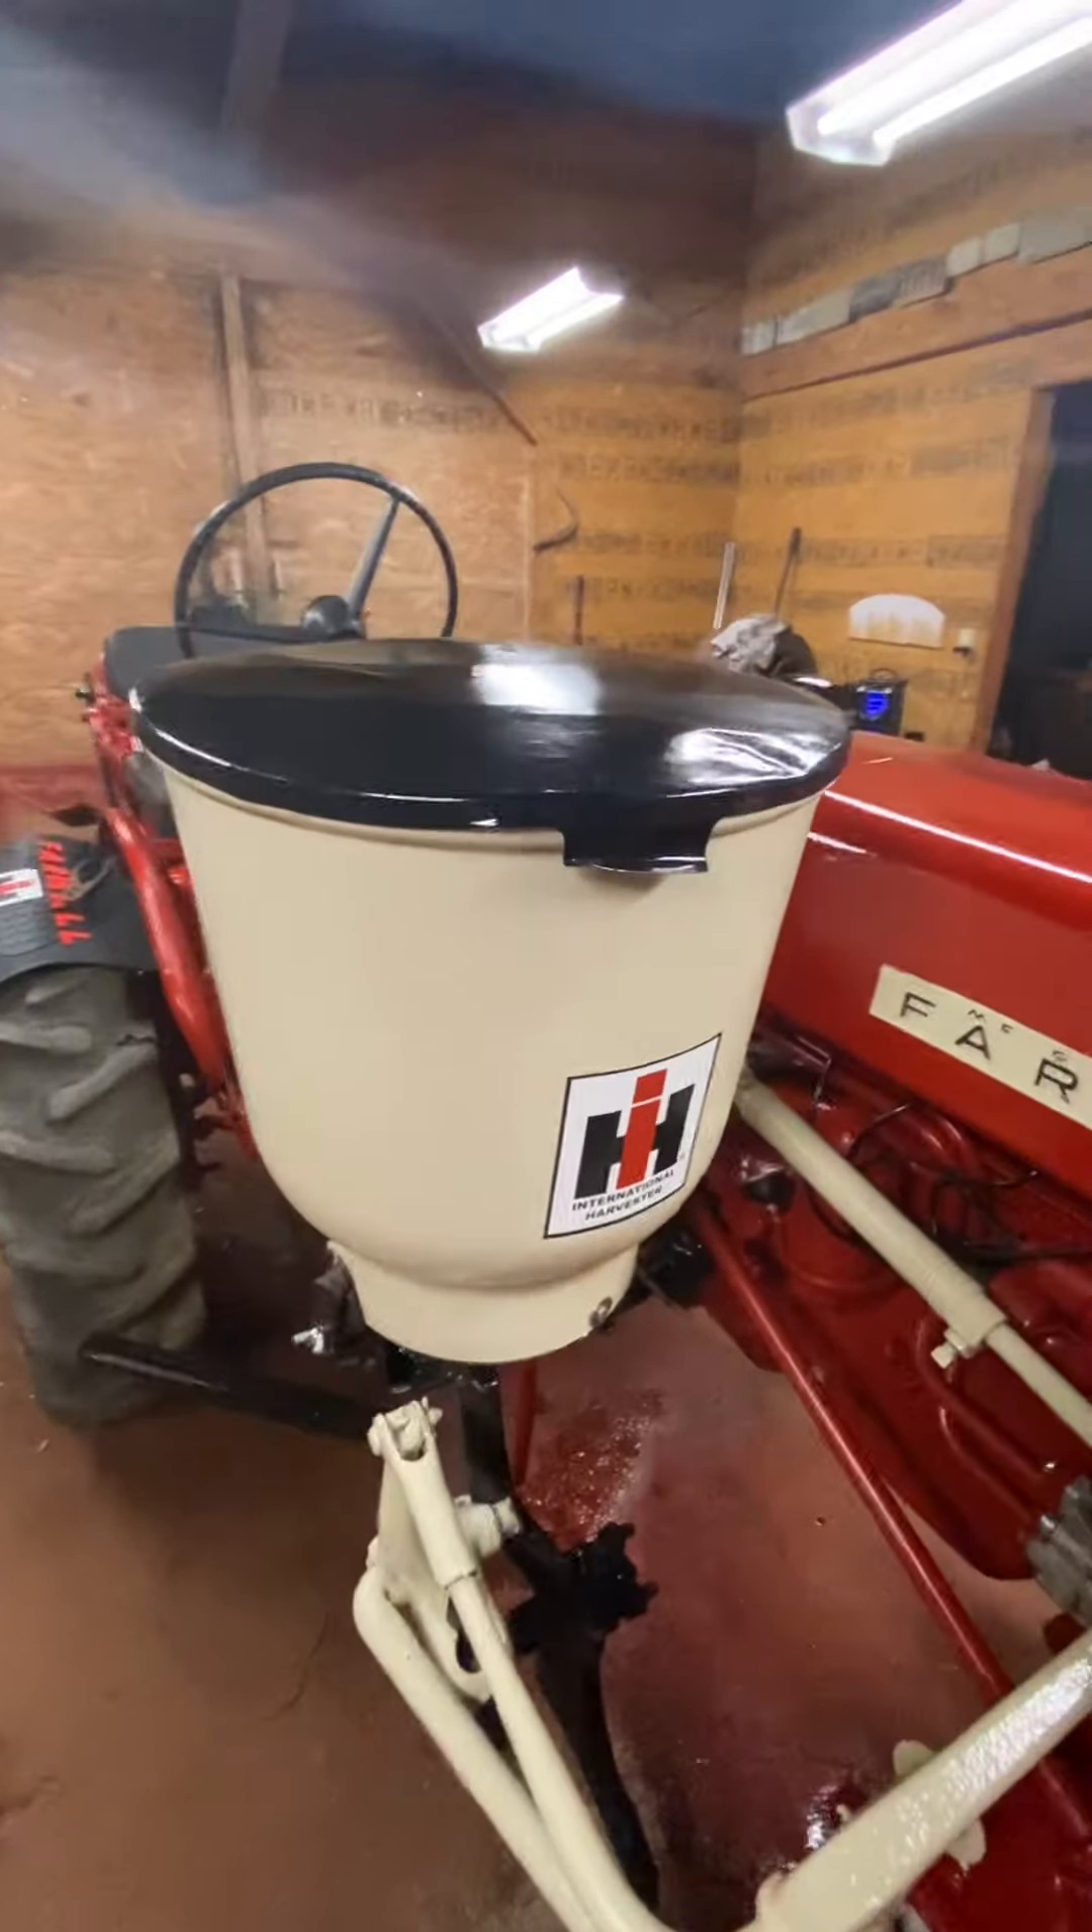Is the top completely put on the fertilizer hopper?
Yes.